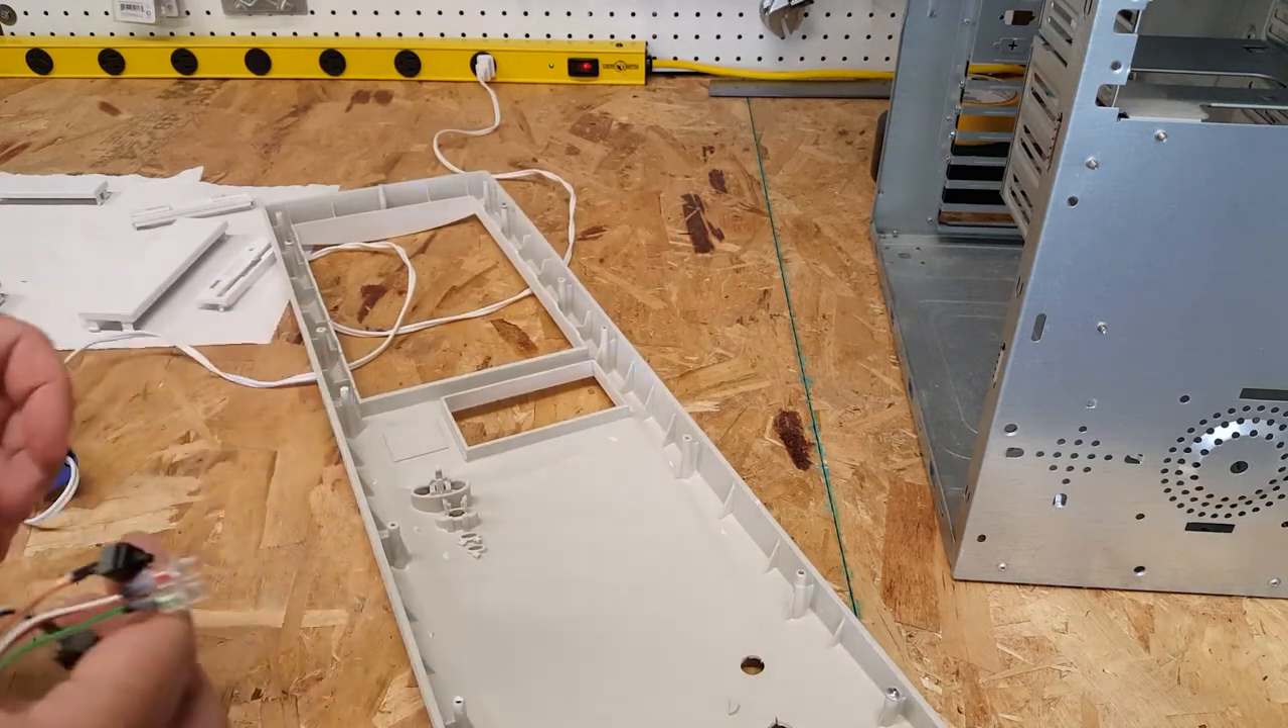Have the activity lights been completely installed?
No.